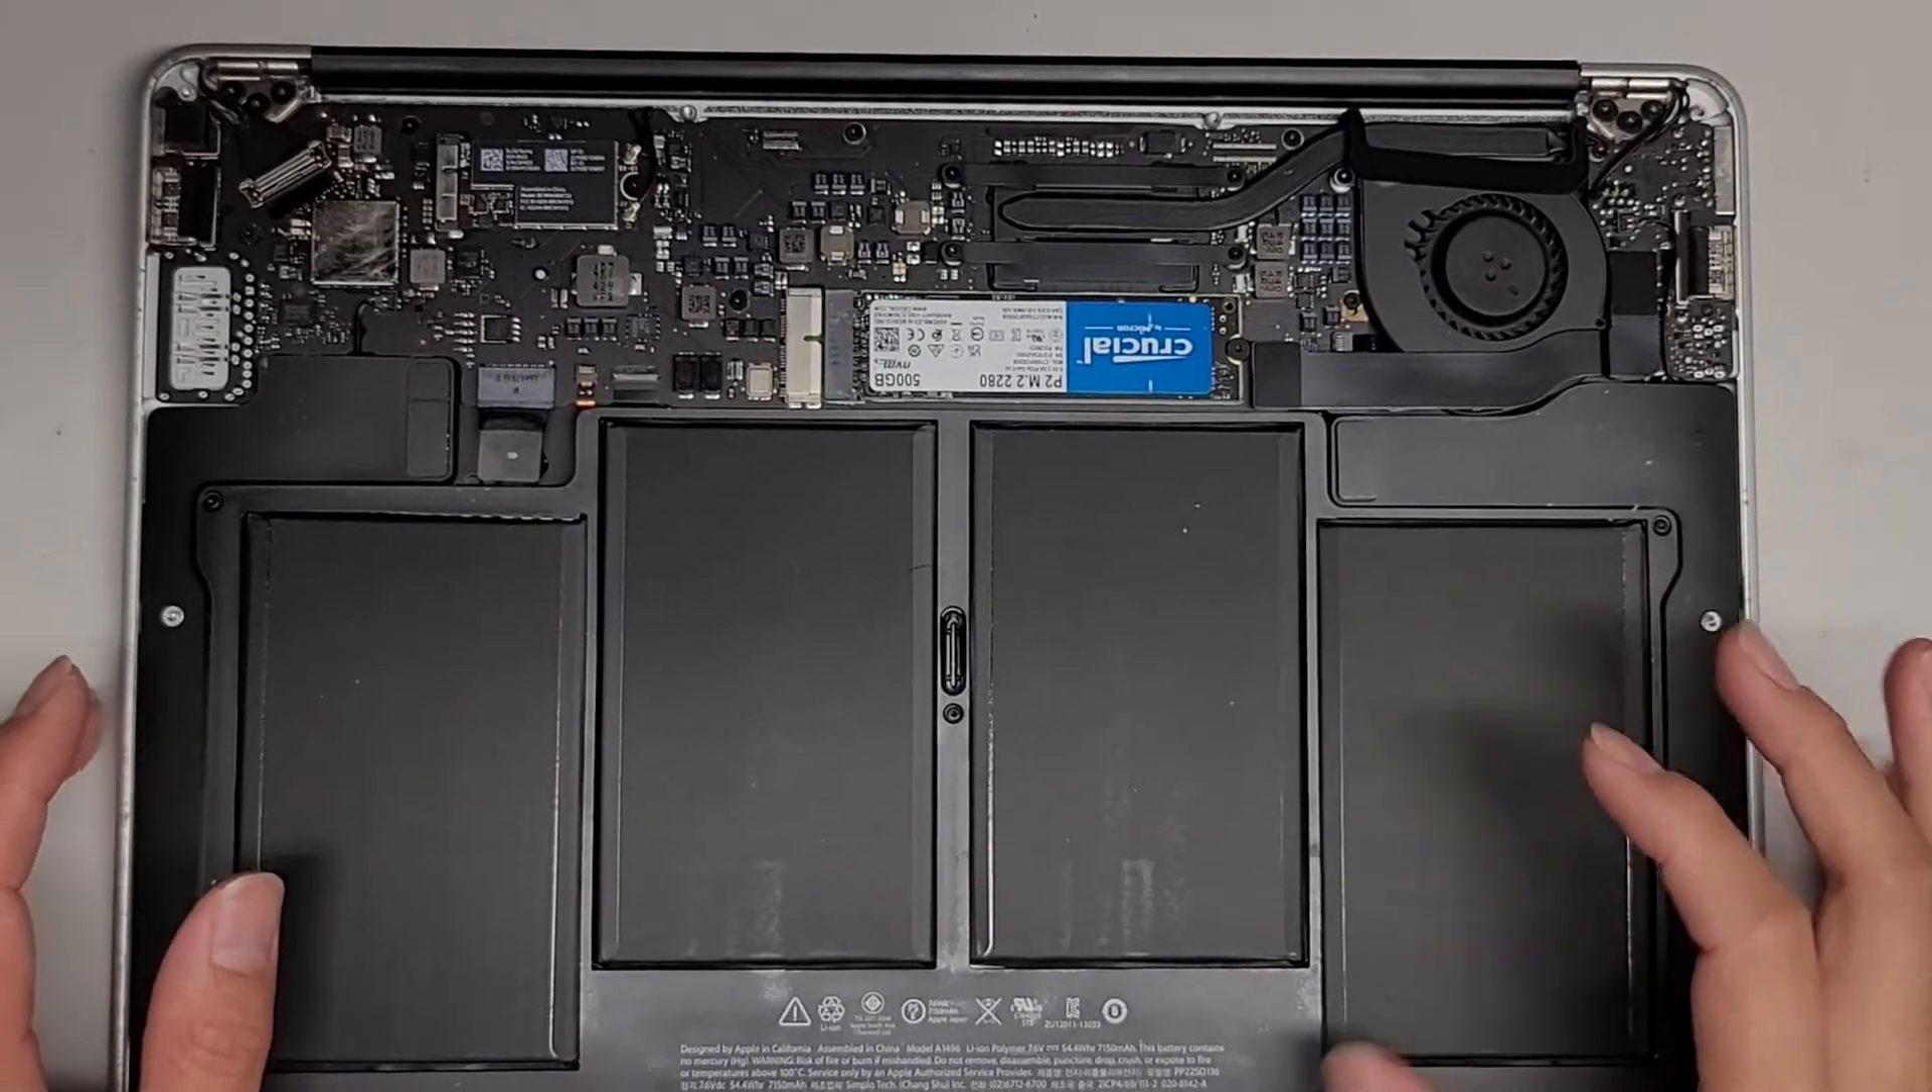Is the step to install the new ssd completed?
Yes.